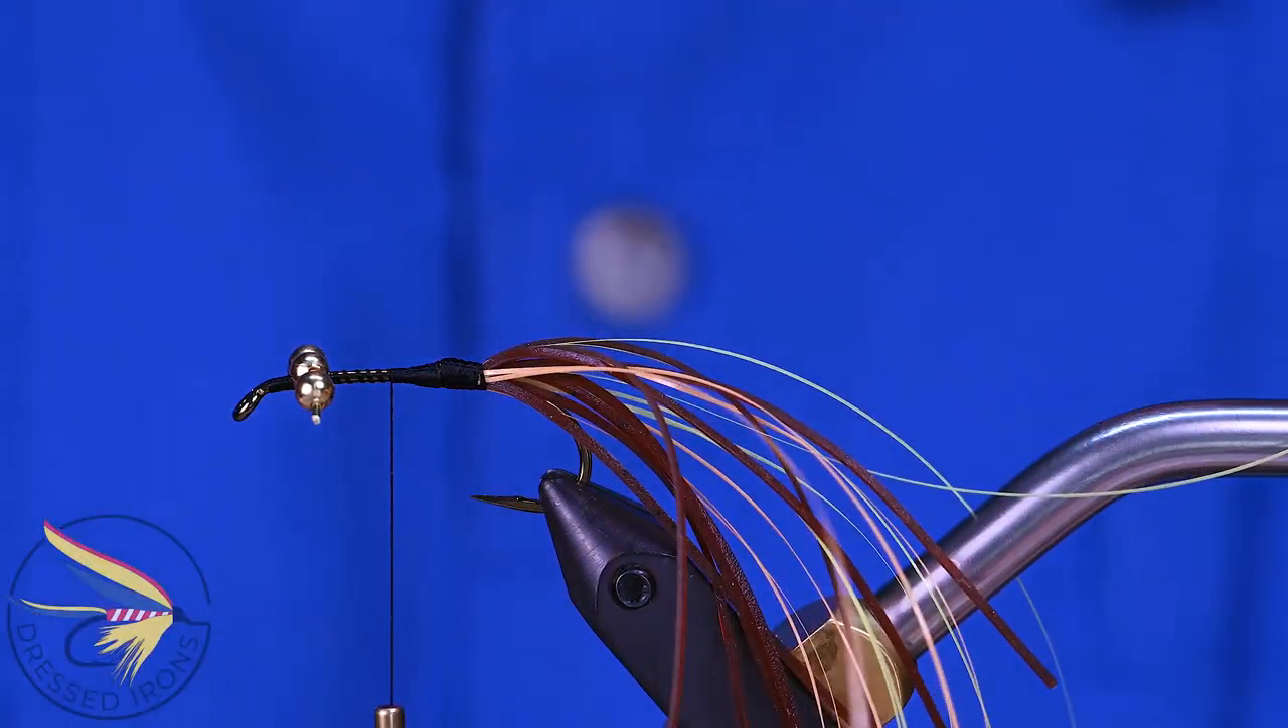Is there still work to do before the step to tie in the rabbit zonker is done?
Yes.